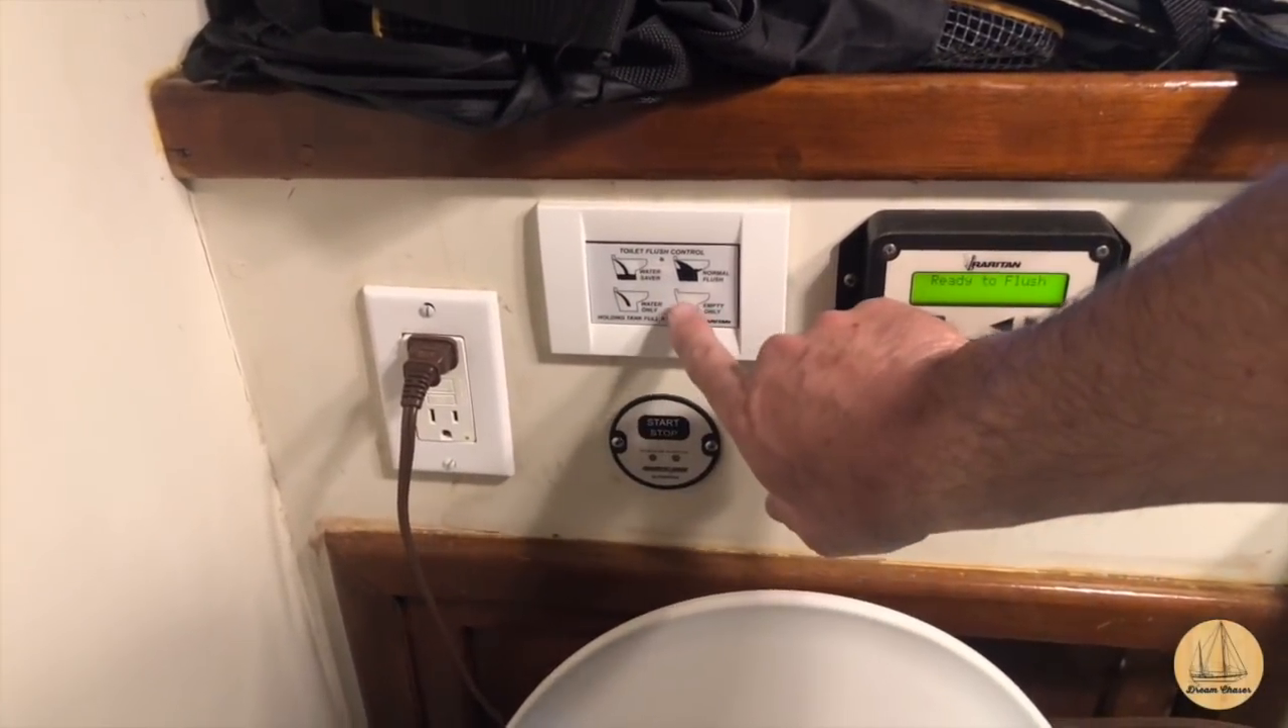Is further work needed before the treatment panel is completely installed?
No.